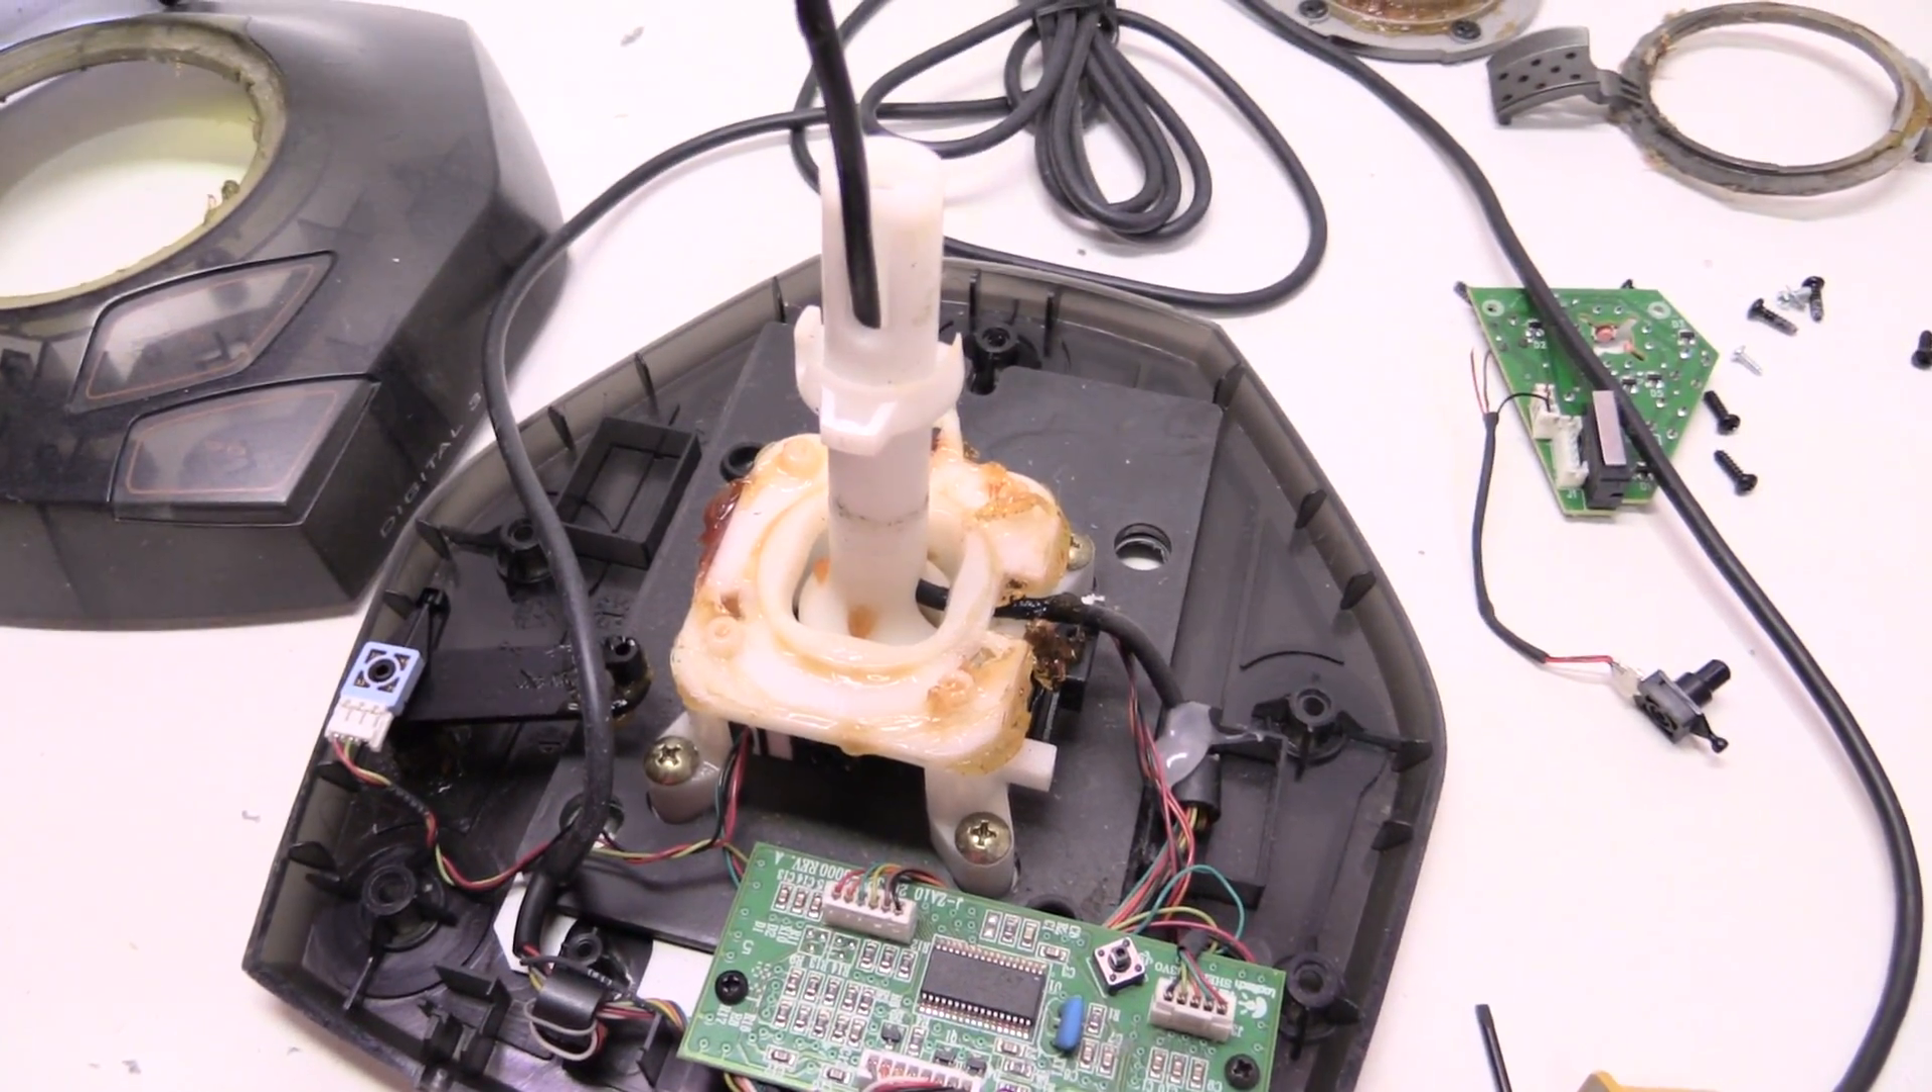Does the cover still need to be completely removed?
No.